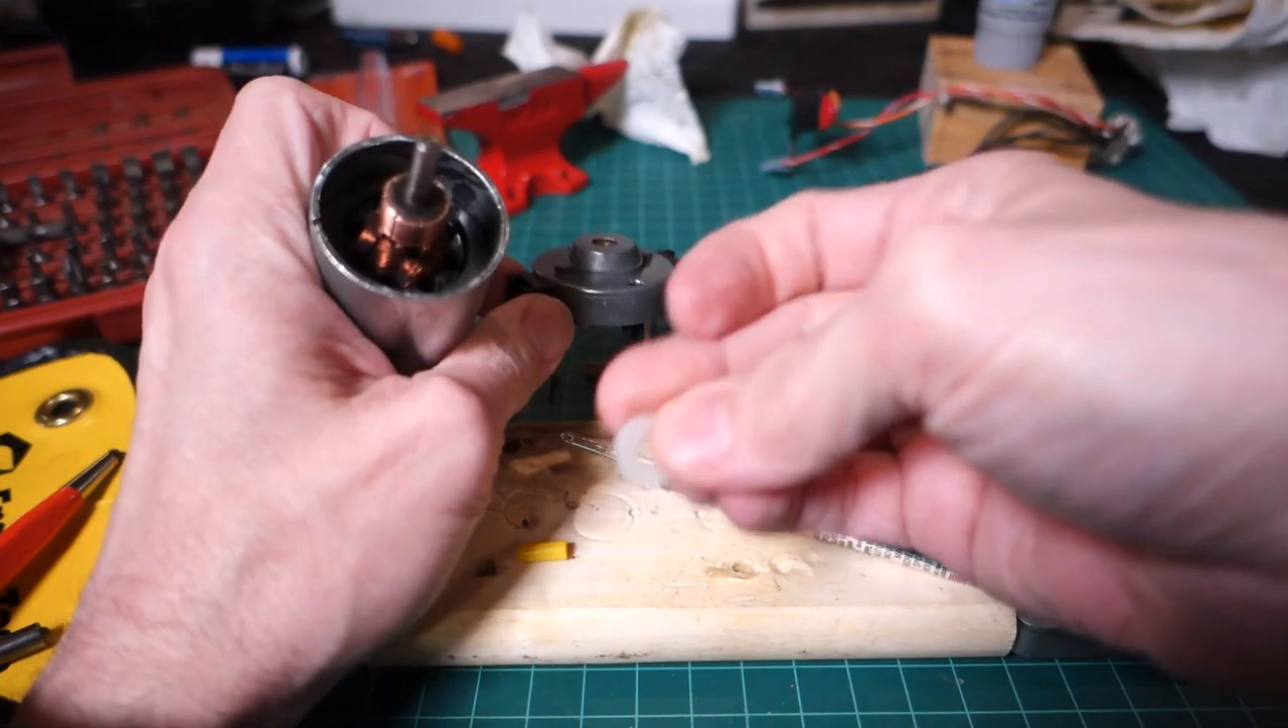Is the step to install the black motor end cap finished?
No.